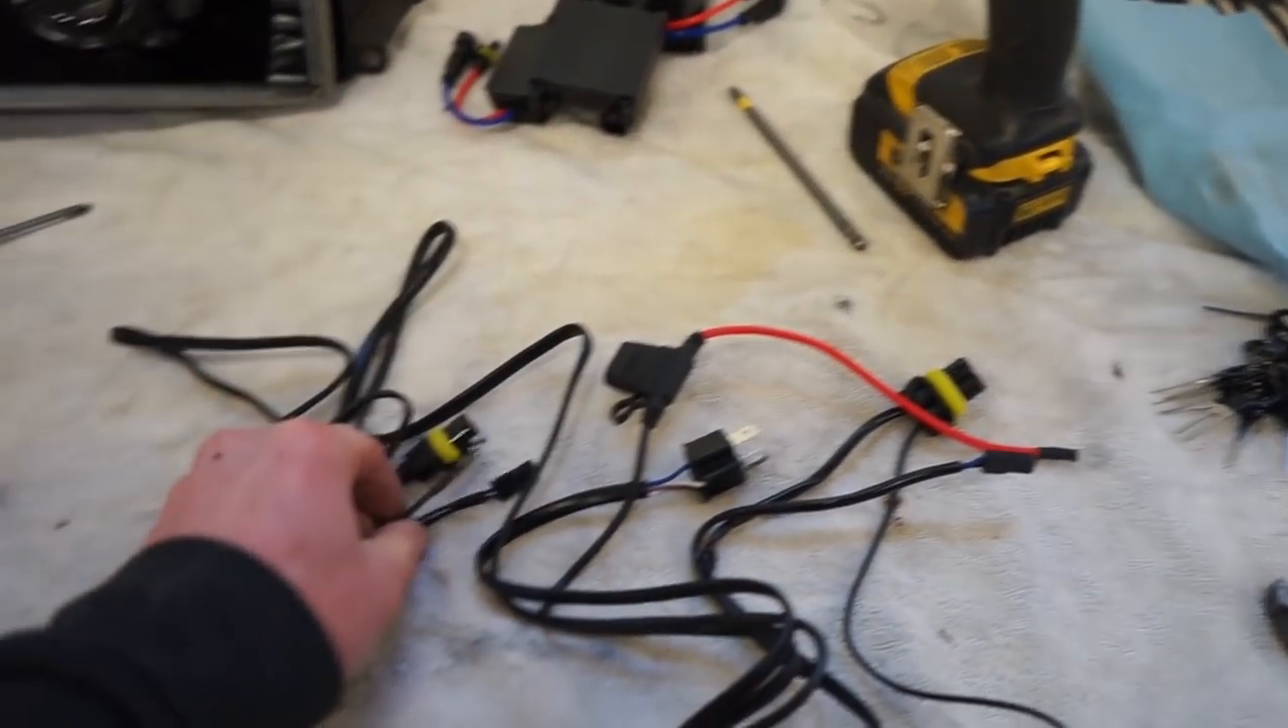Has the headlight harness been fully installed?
No.